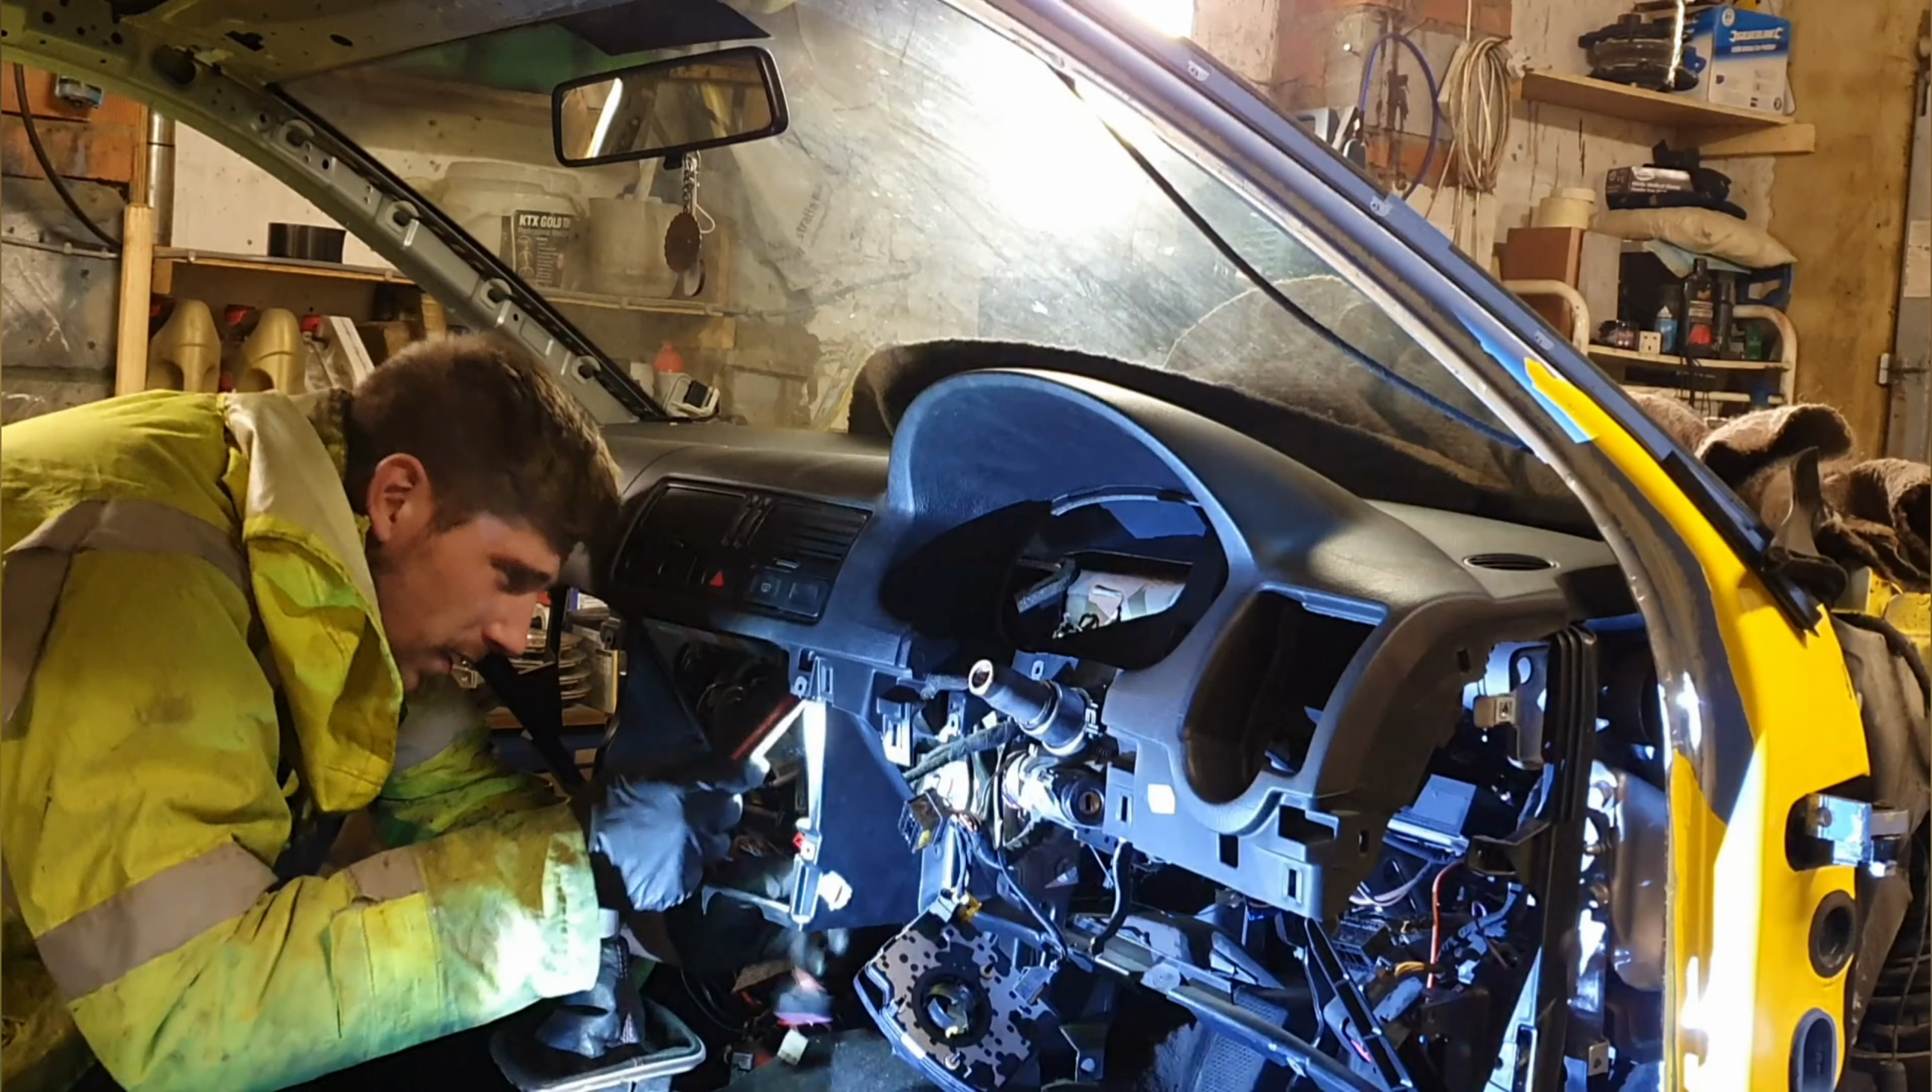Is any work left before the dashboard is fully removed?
Yes.